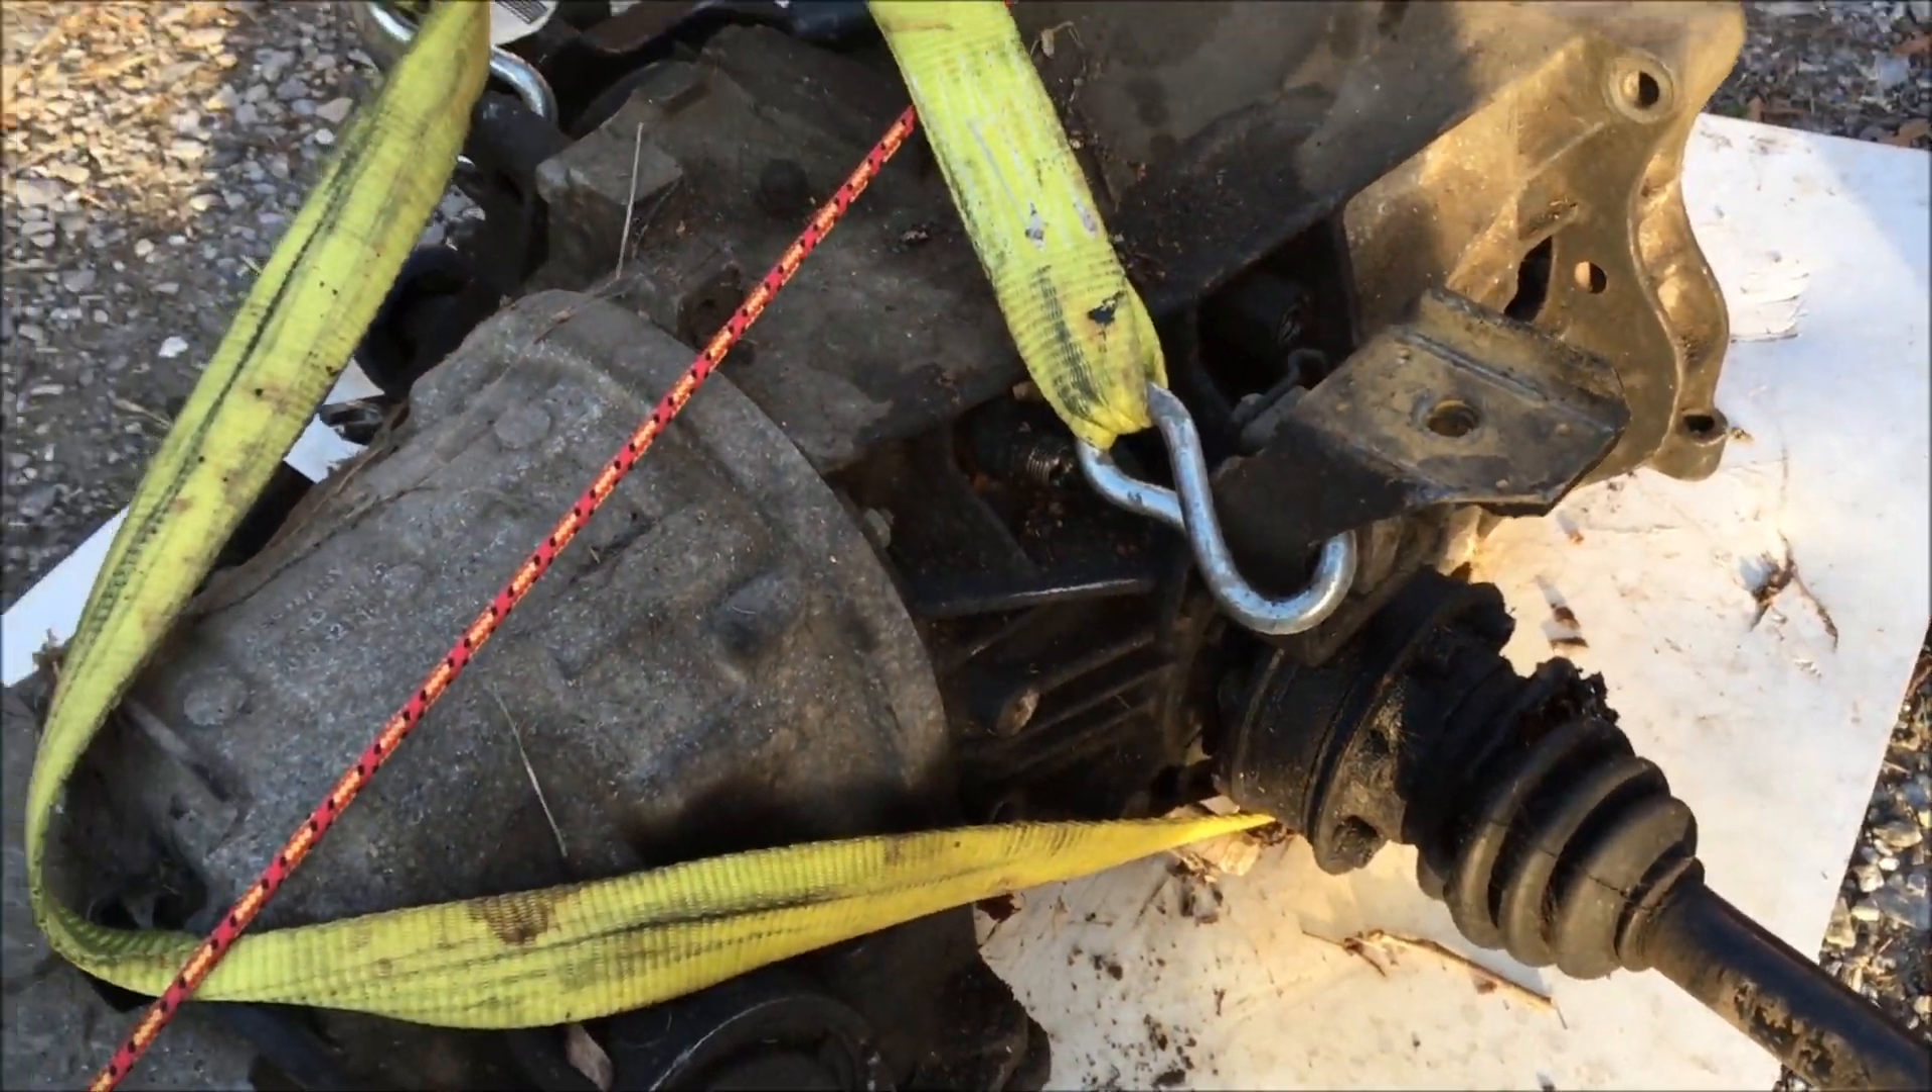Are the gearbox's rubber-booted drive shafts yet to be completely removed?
Yes.